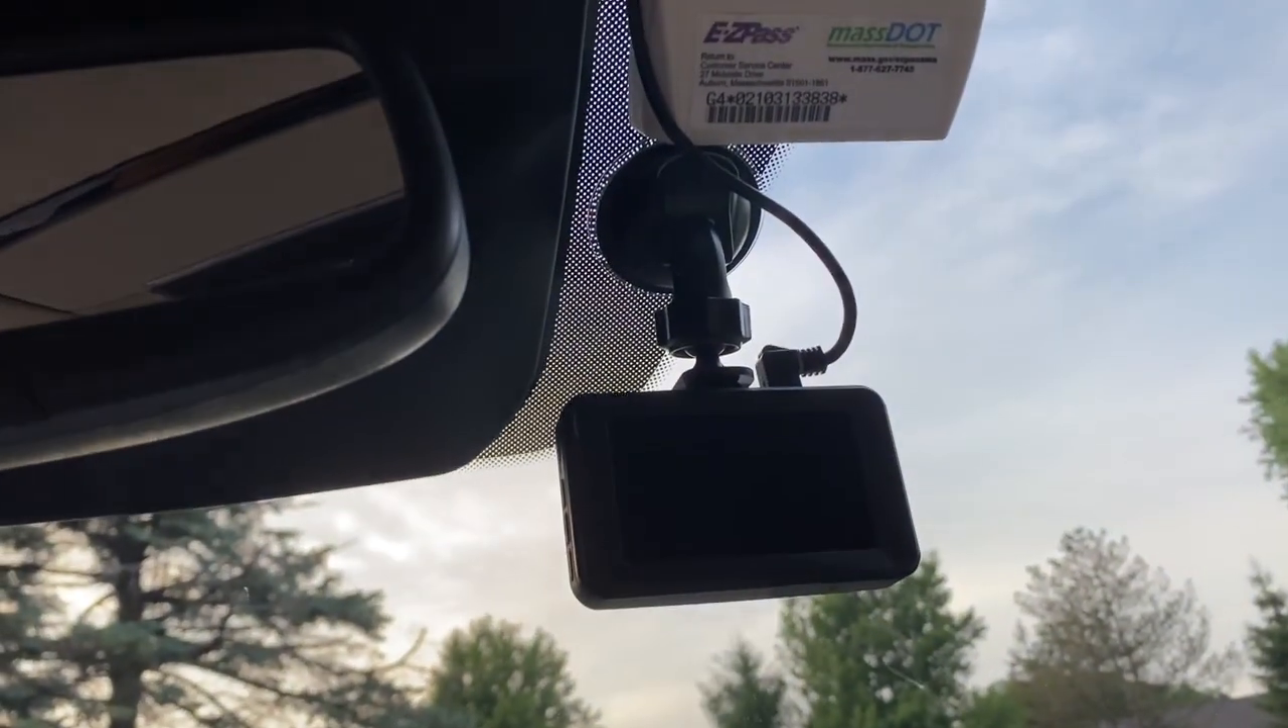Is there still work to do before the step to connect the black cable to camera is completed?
No.